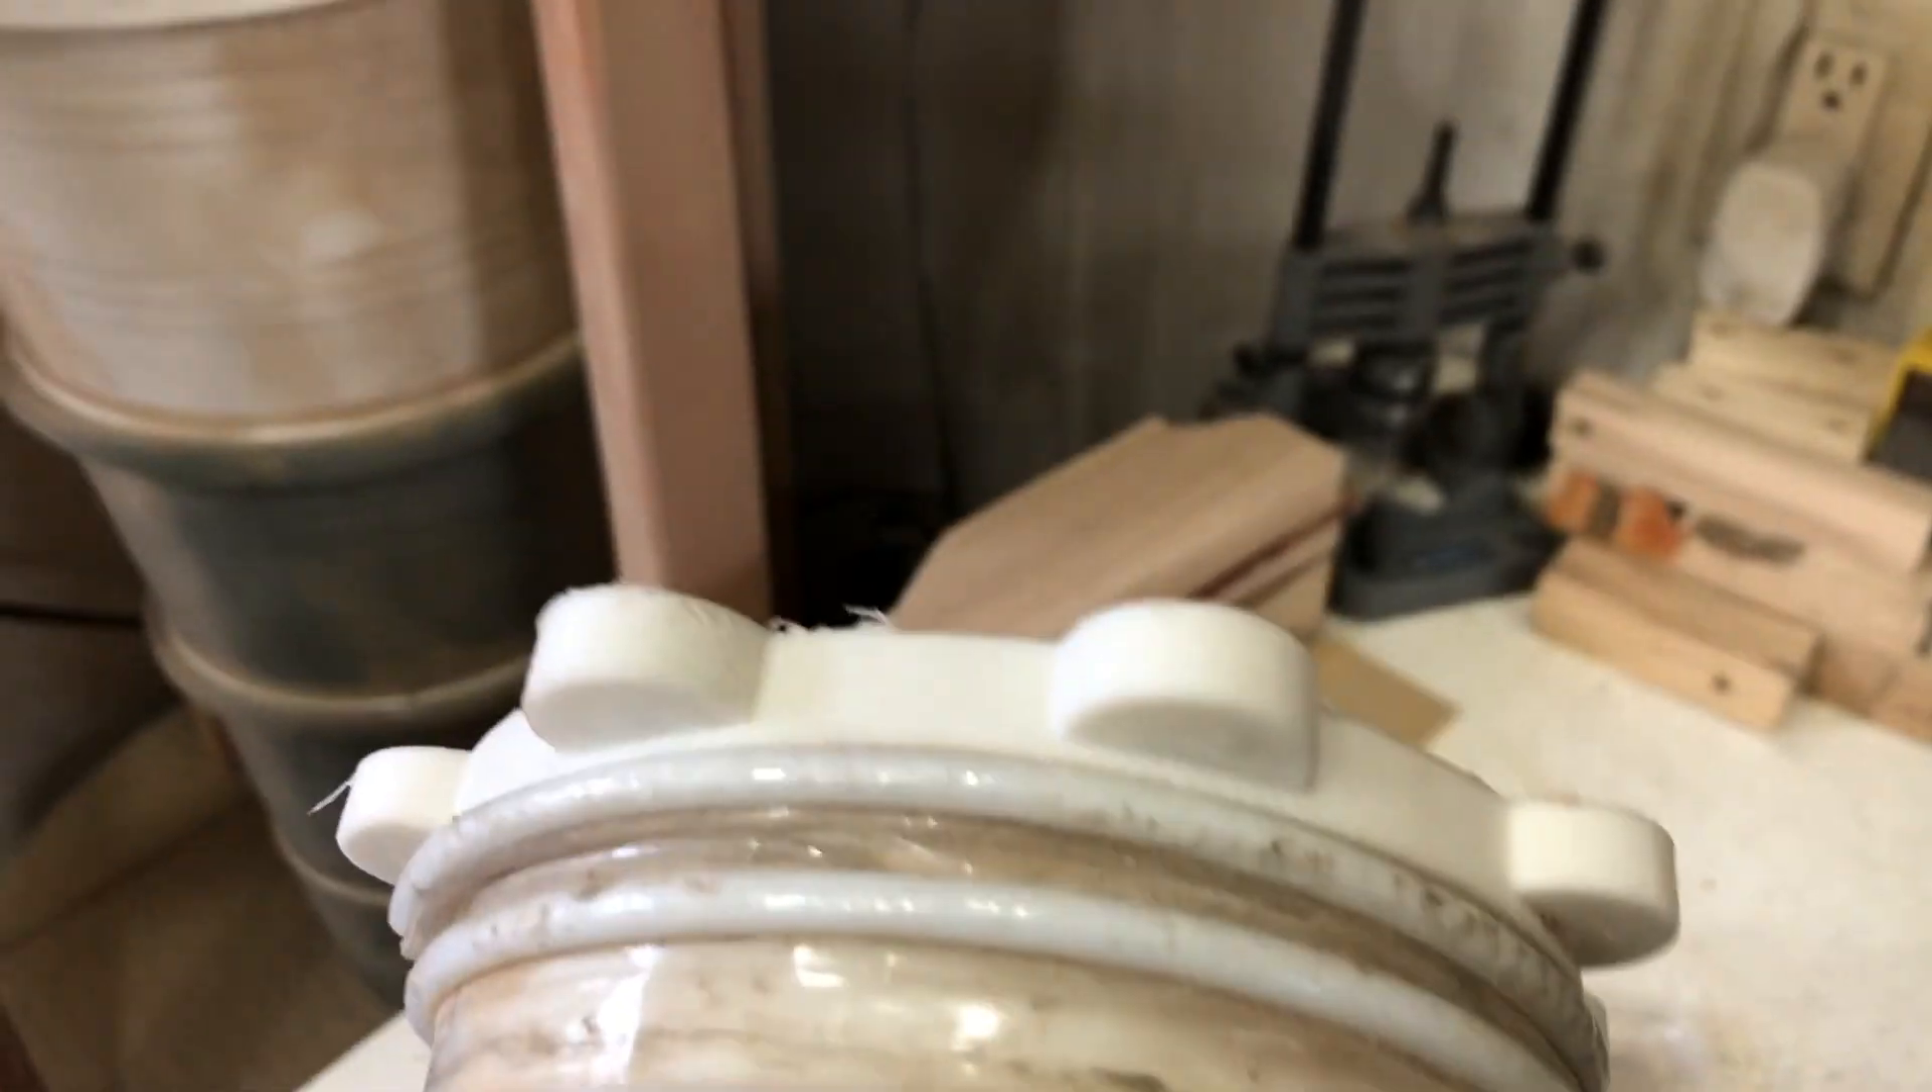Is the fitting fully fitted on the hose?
Yes.